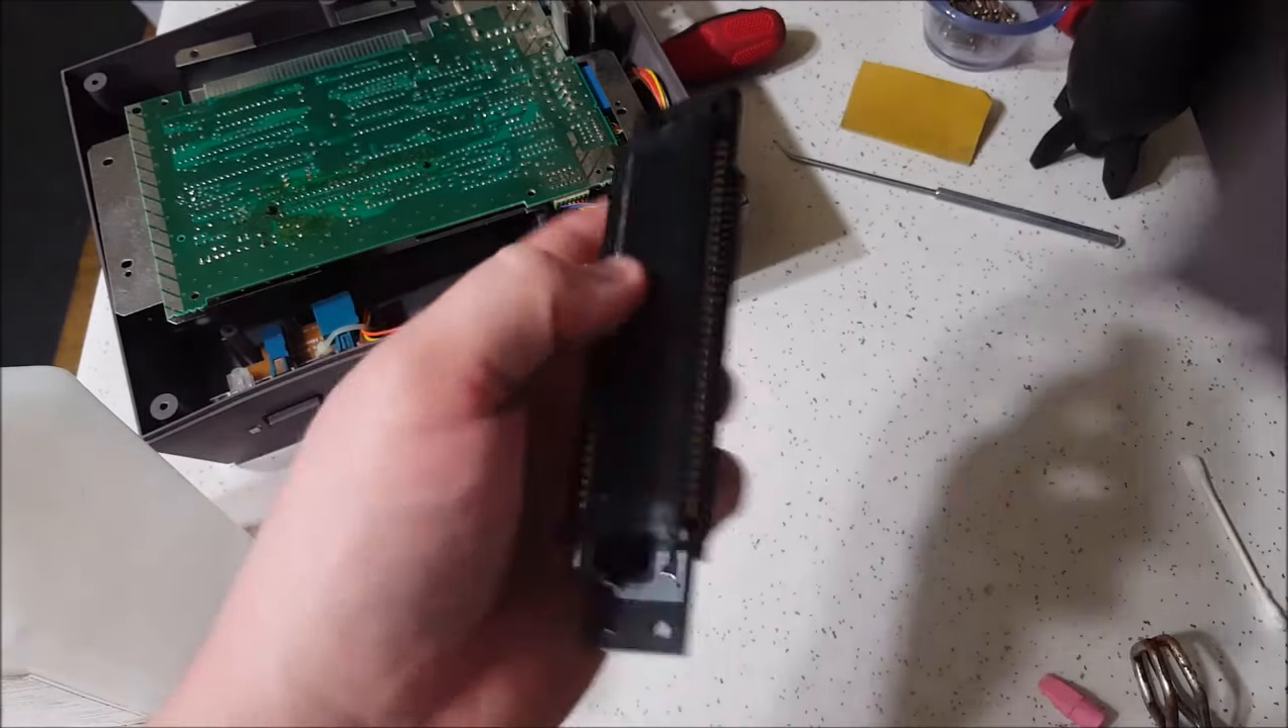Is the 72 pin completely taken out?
Yes.